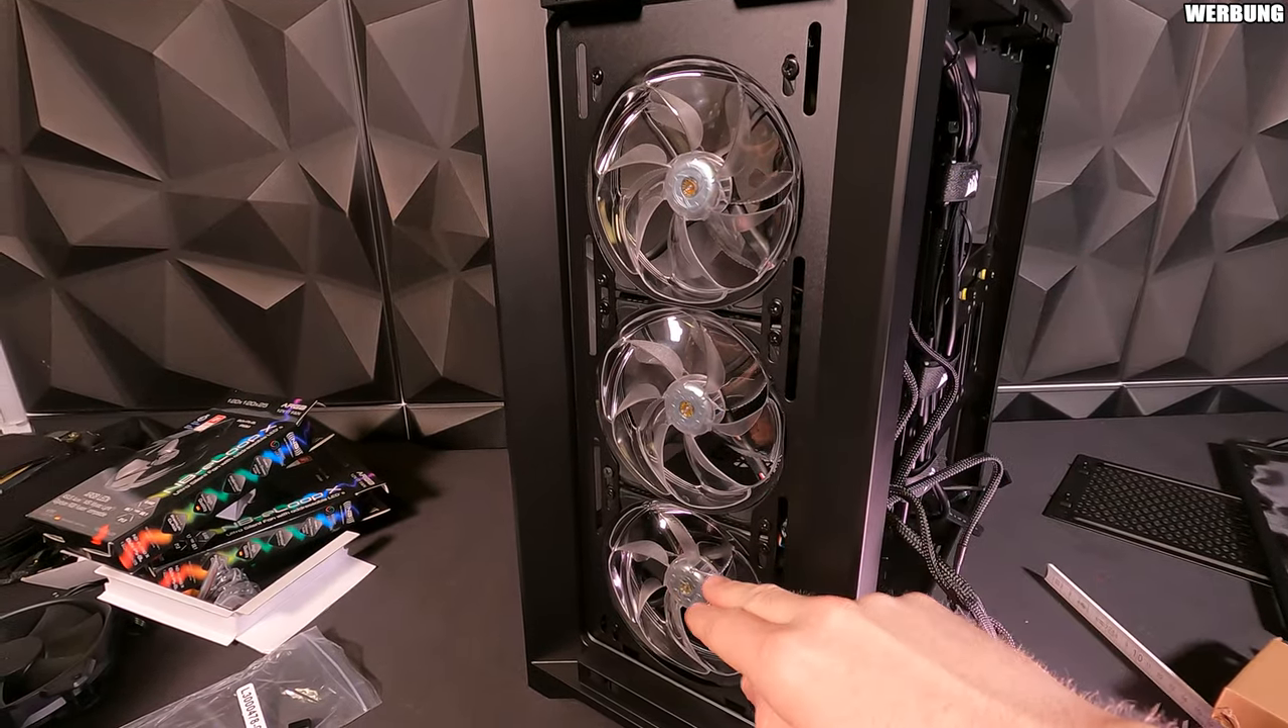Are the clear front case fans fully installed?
Yes.